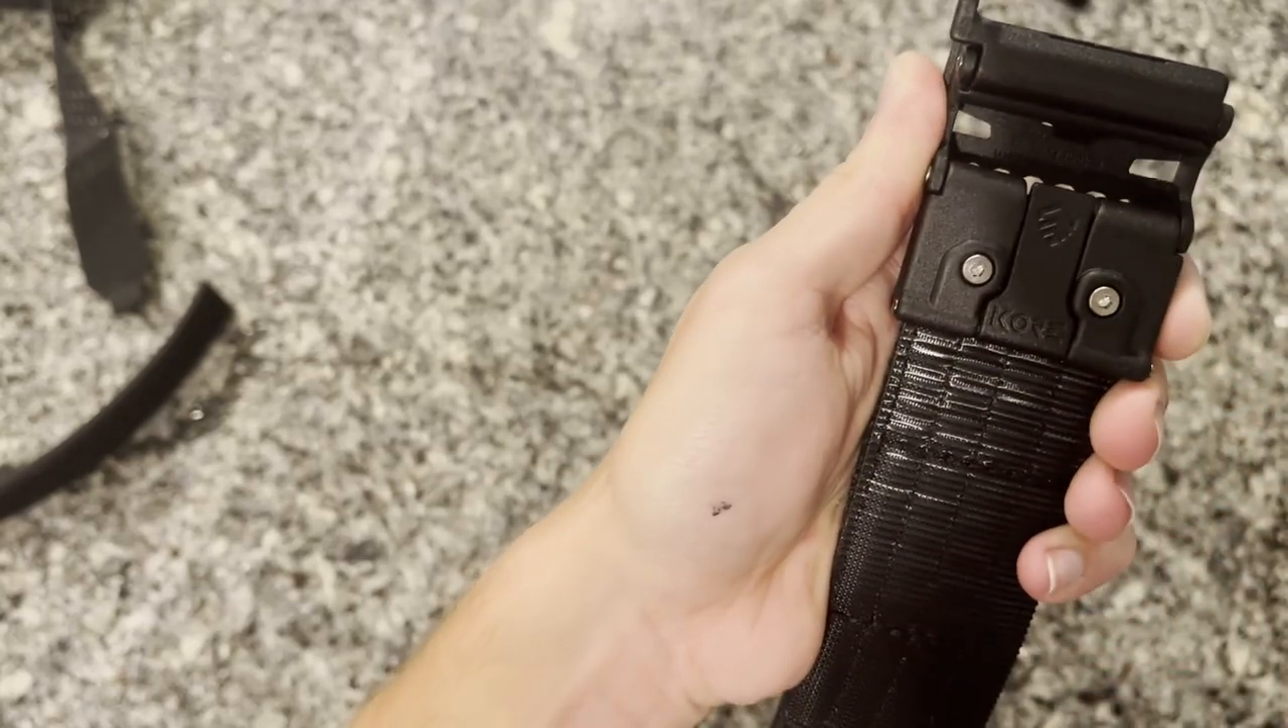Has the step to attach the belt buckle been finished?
Yes.